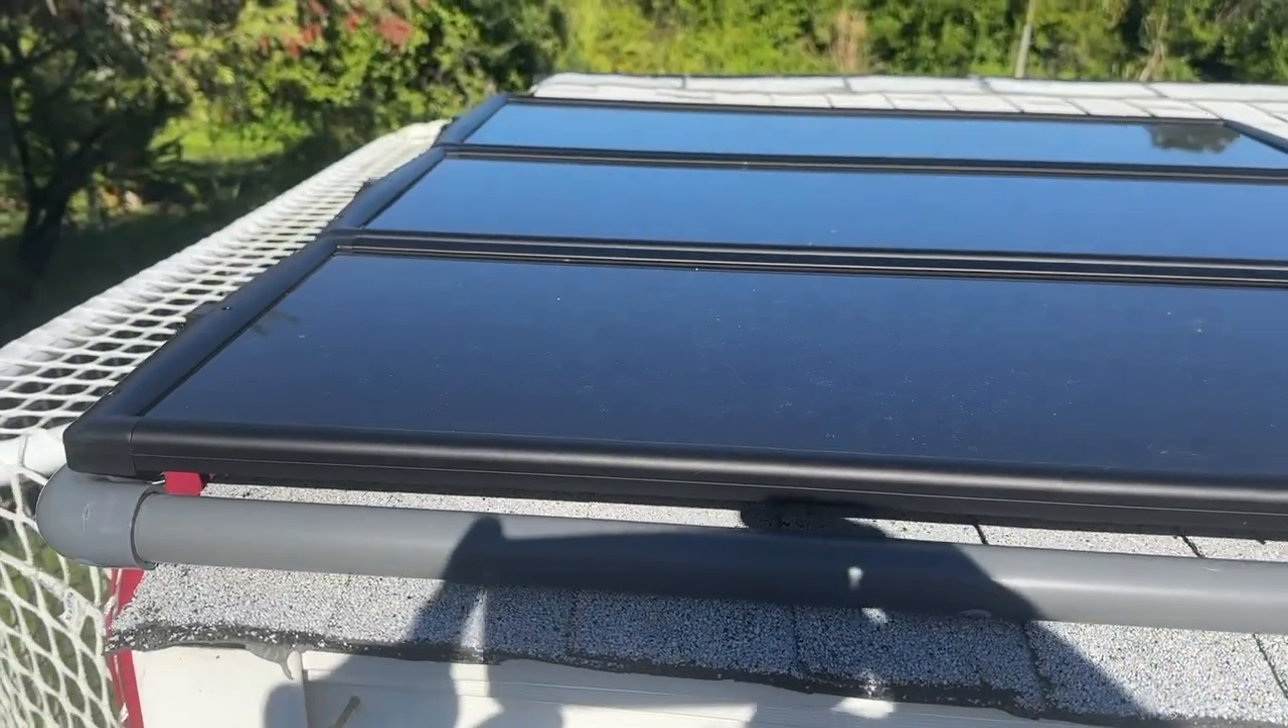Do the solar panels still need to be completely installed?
No.